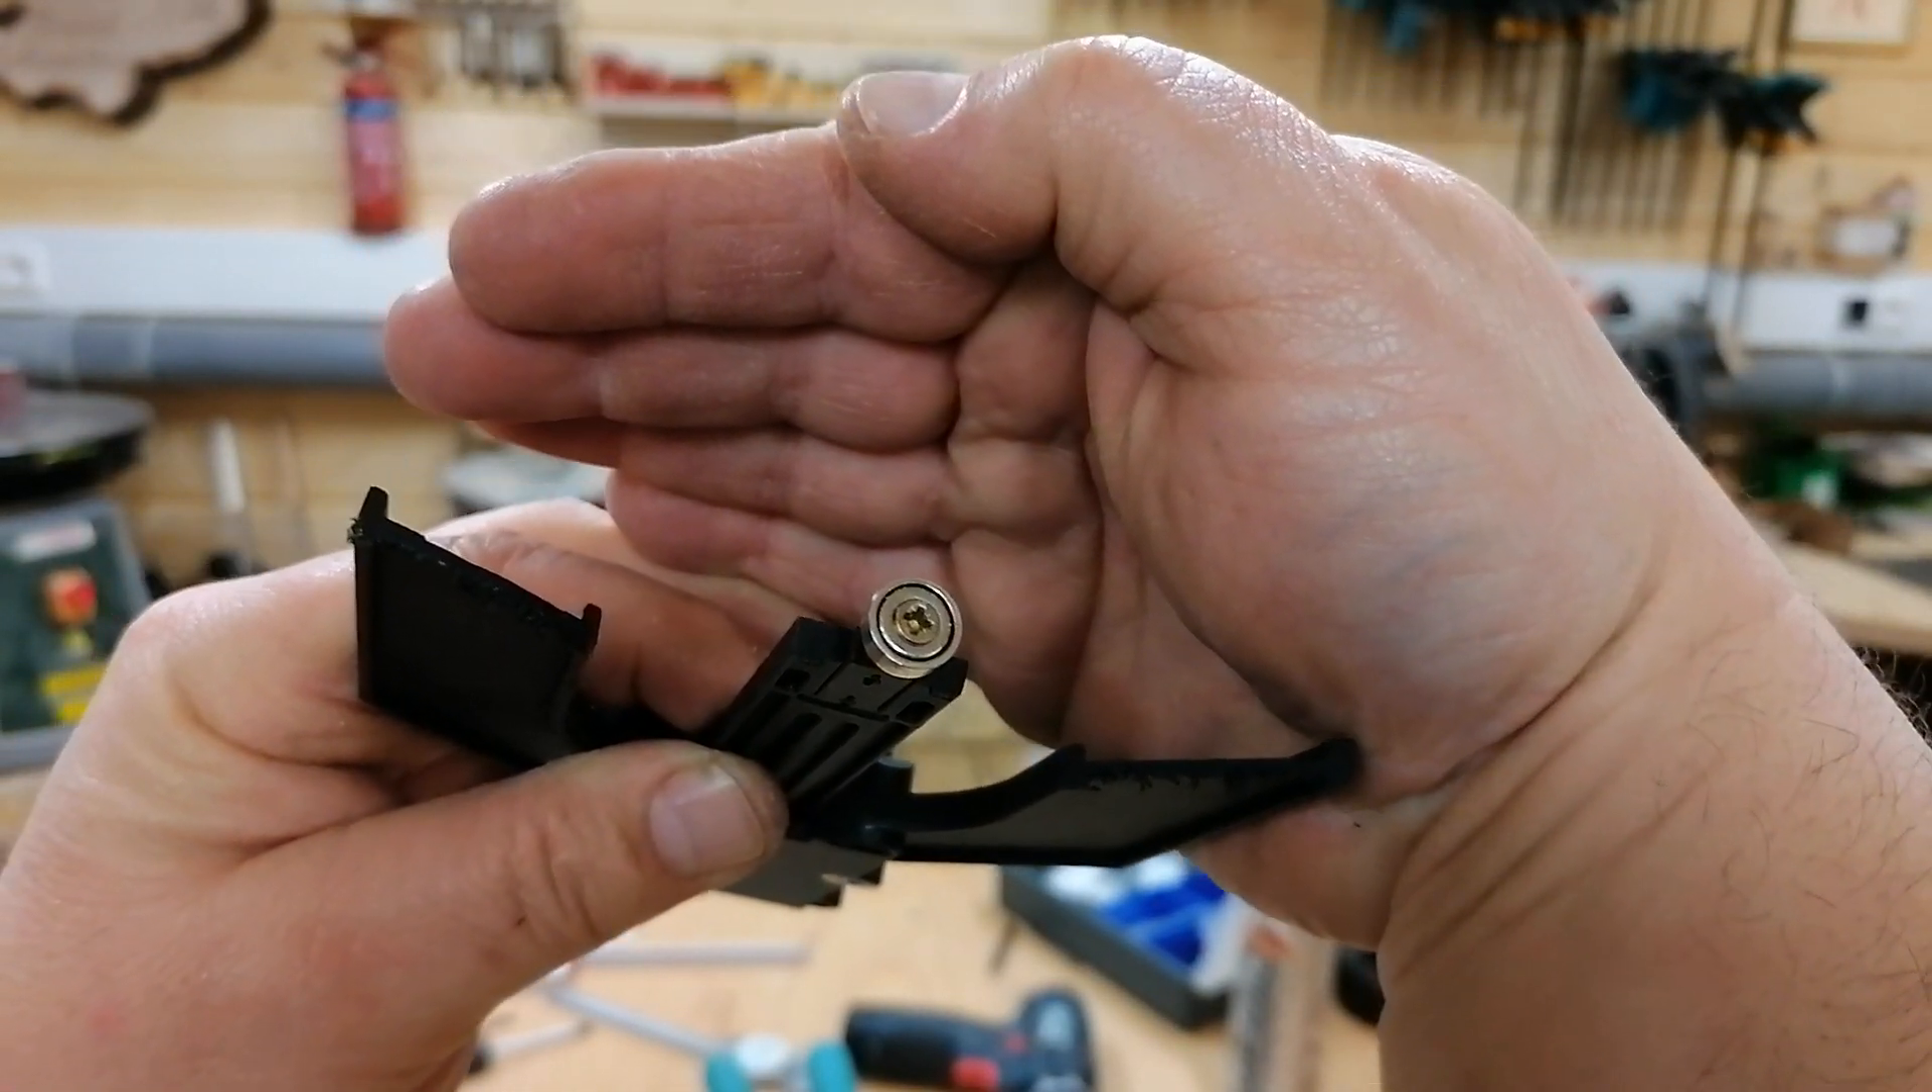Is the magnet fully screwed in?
Yes.